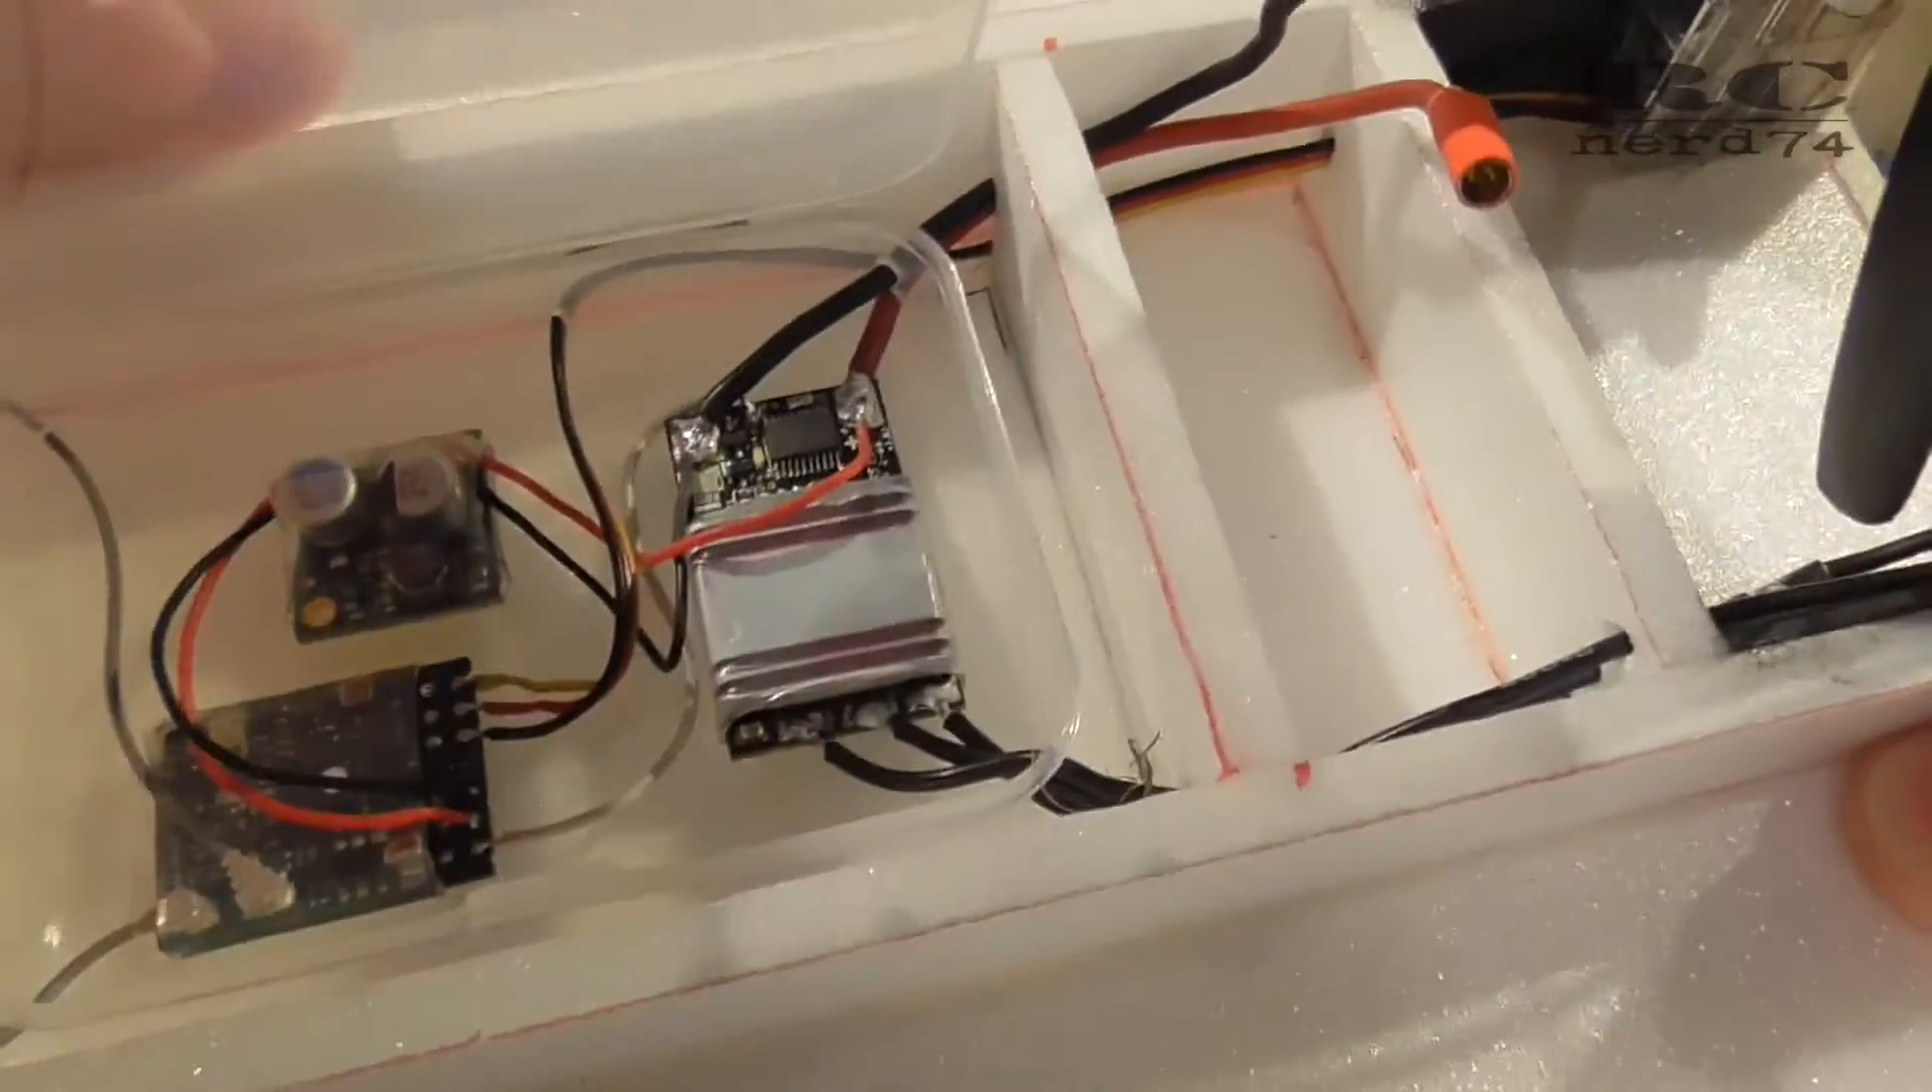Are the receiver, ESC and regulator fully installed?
Yes.